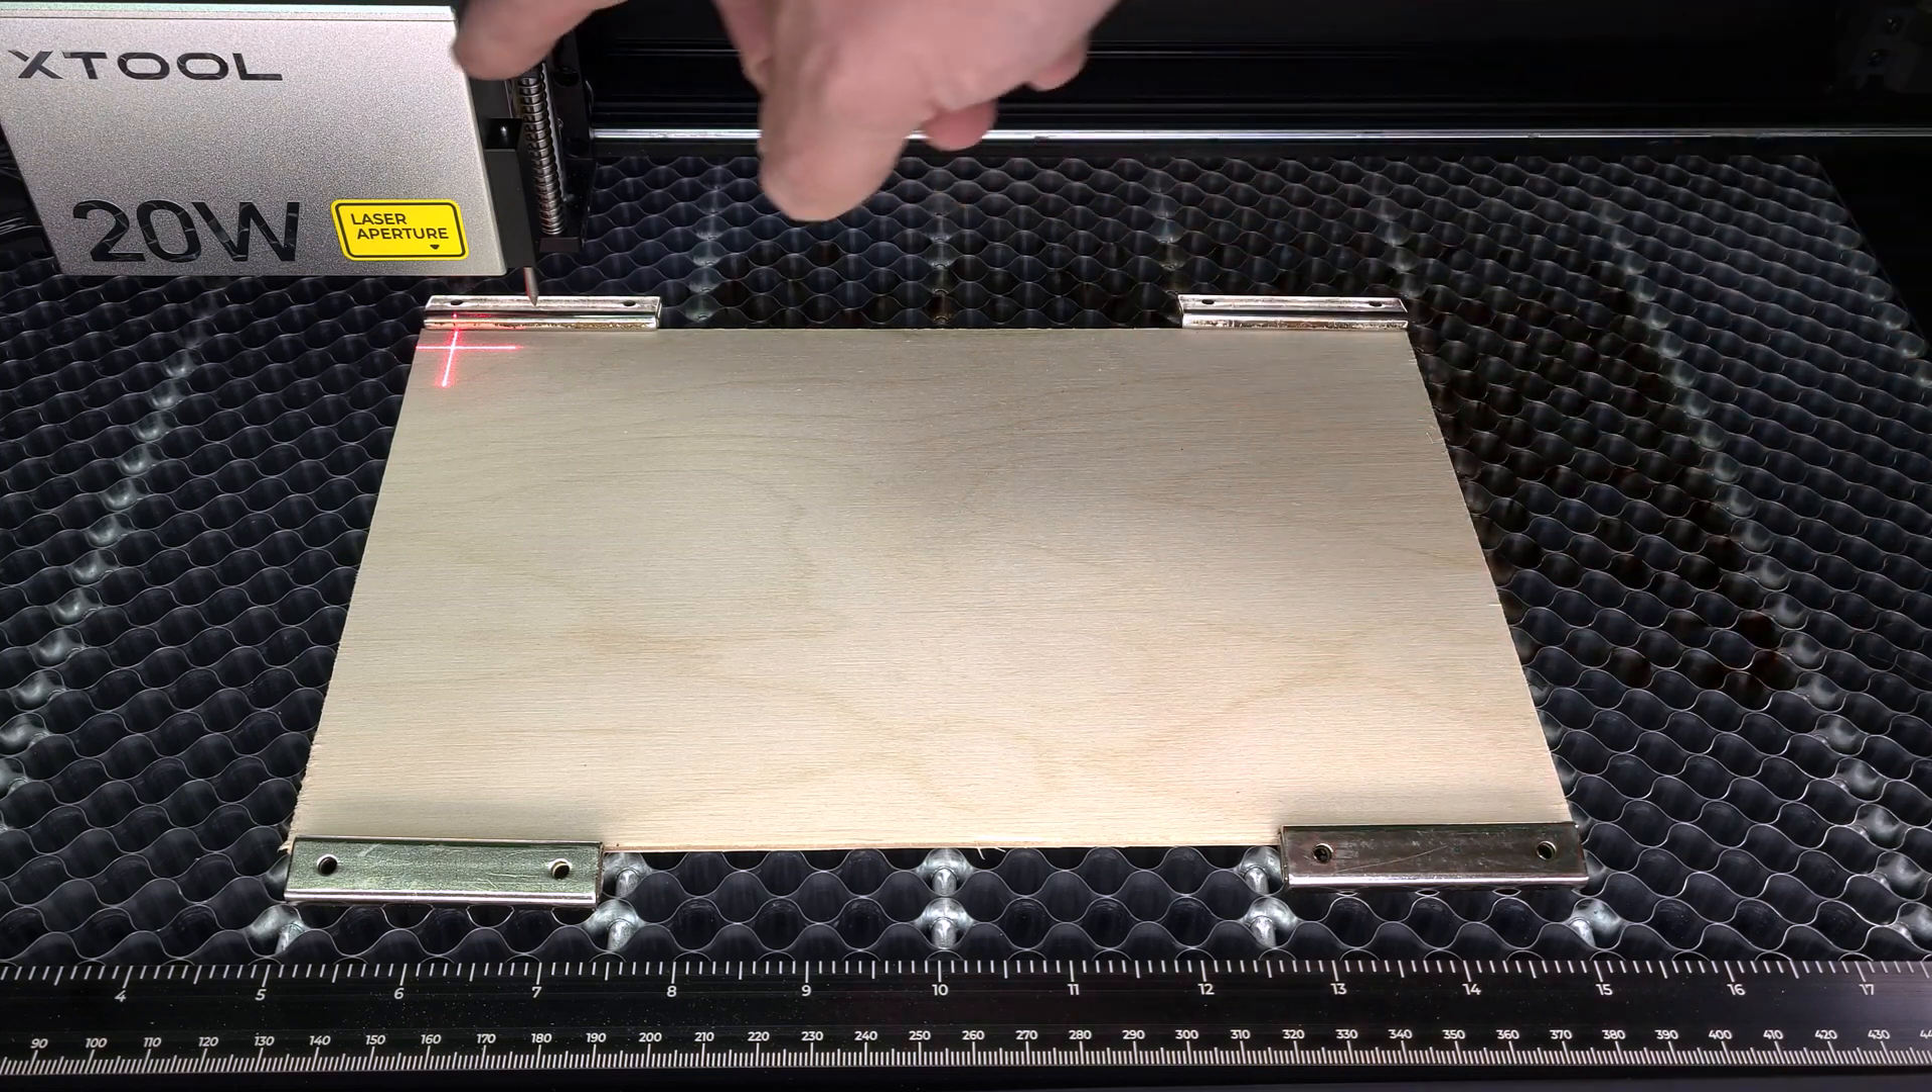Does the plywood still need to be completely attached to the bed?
No.